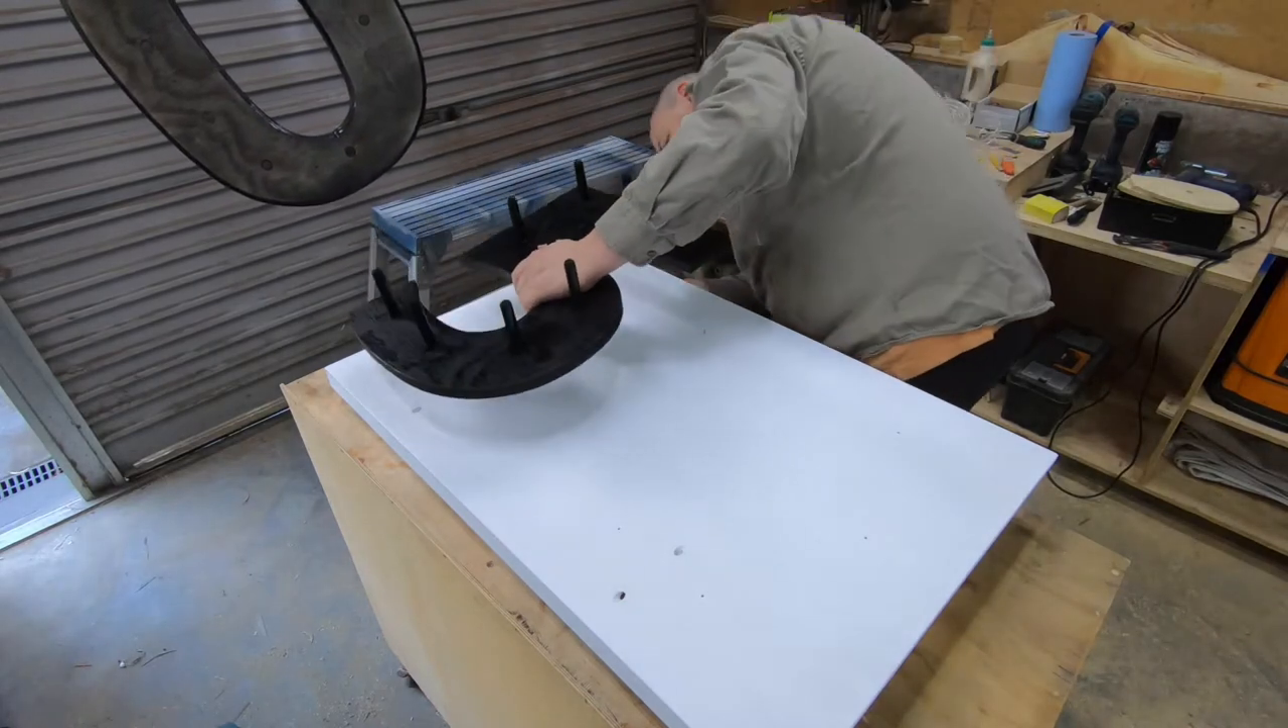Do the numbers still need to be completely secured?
Yes.